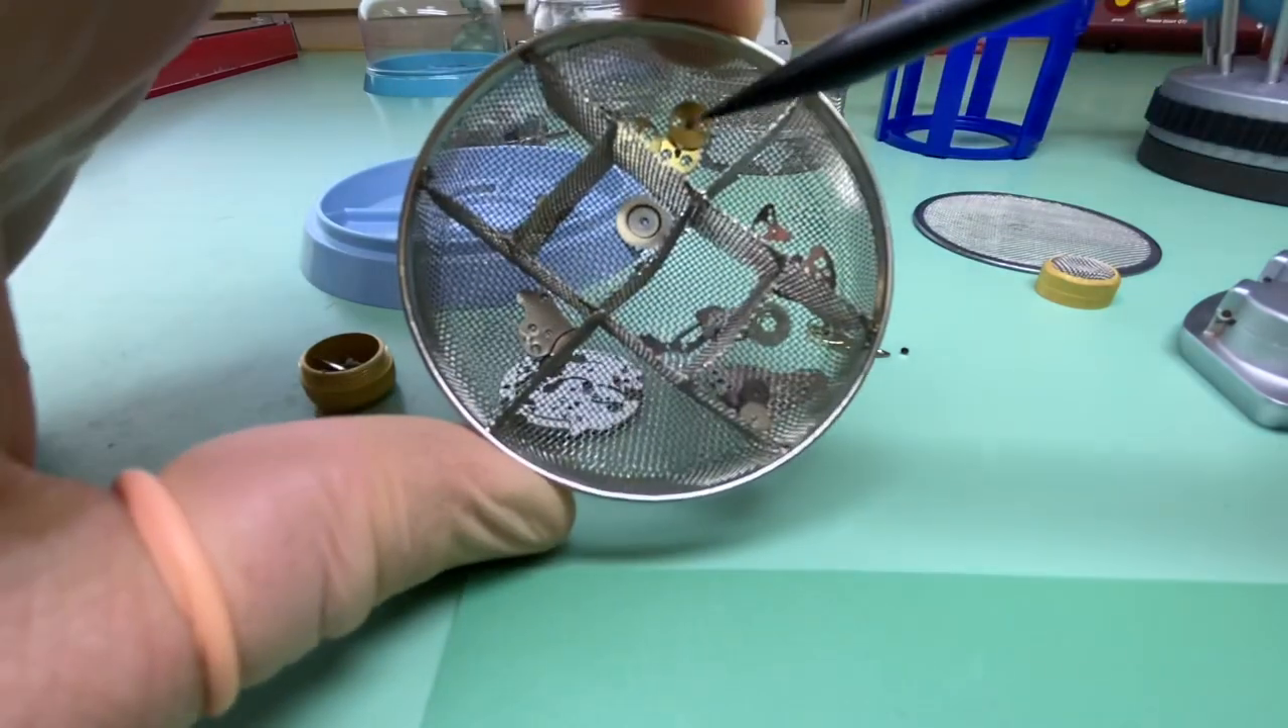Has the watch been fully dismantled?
Yes.